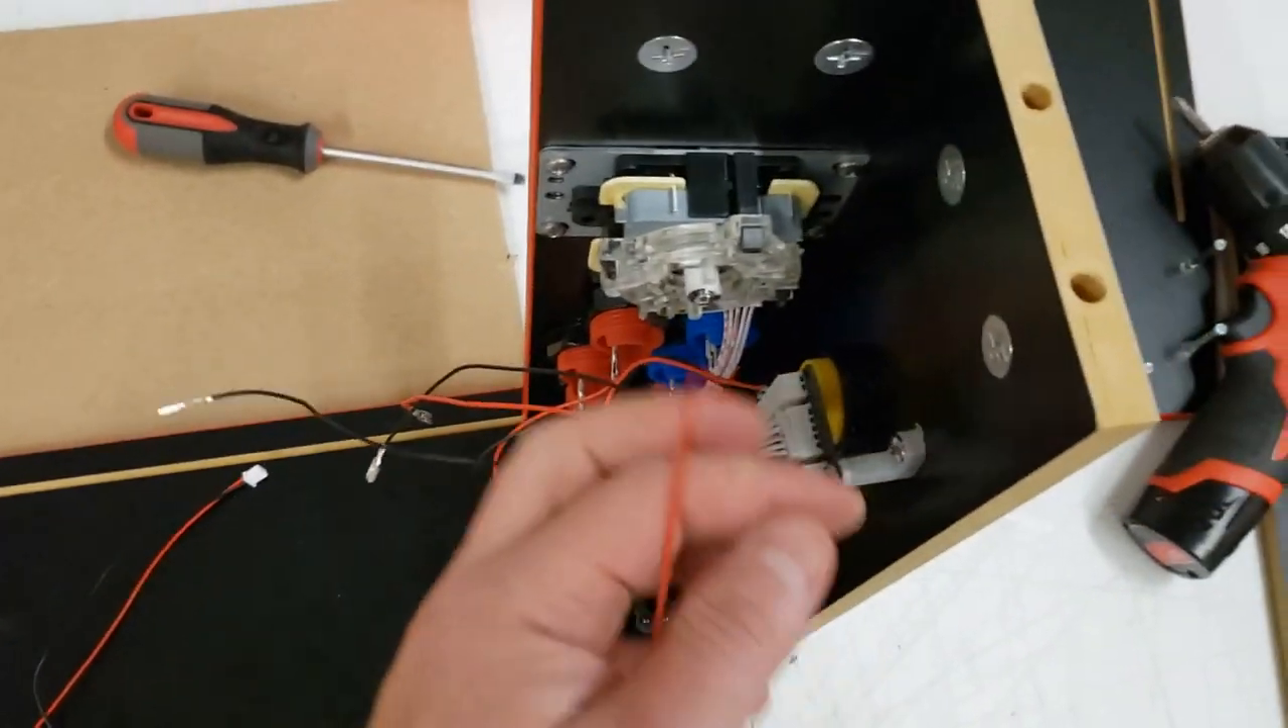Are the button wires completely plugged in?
No.